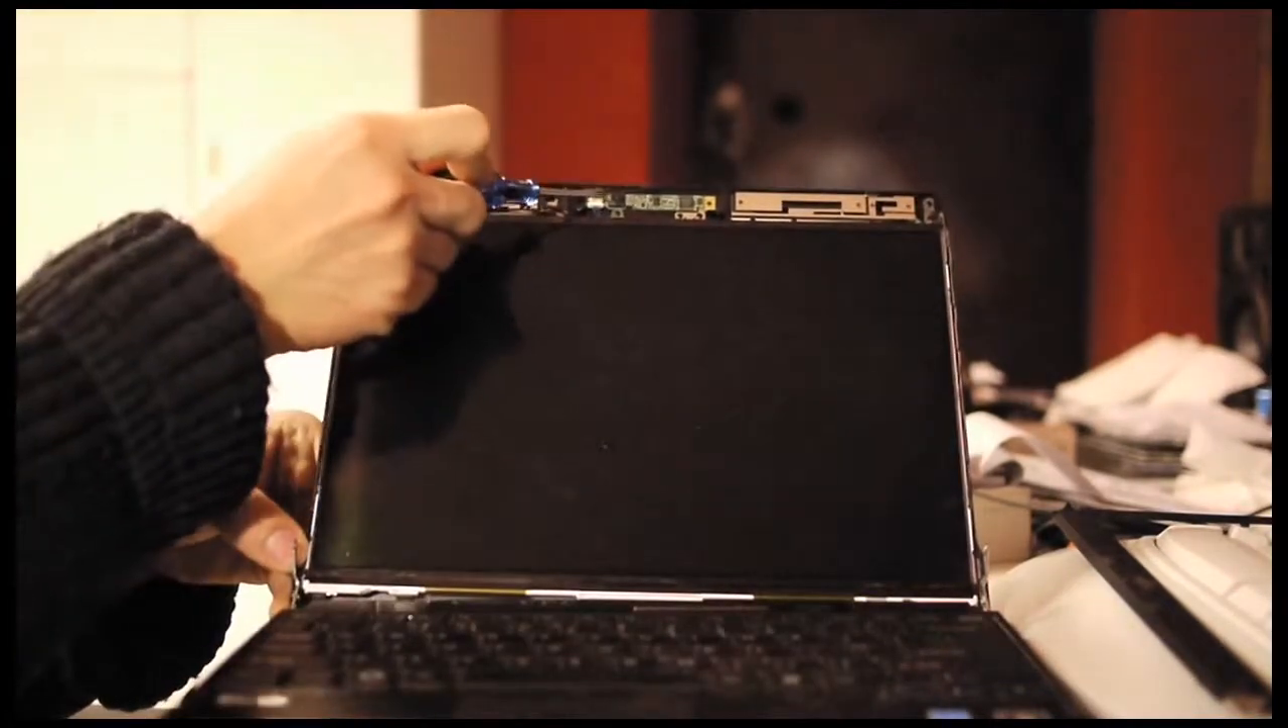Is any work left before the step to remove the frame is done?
No.